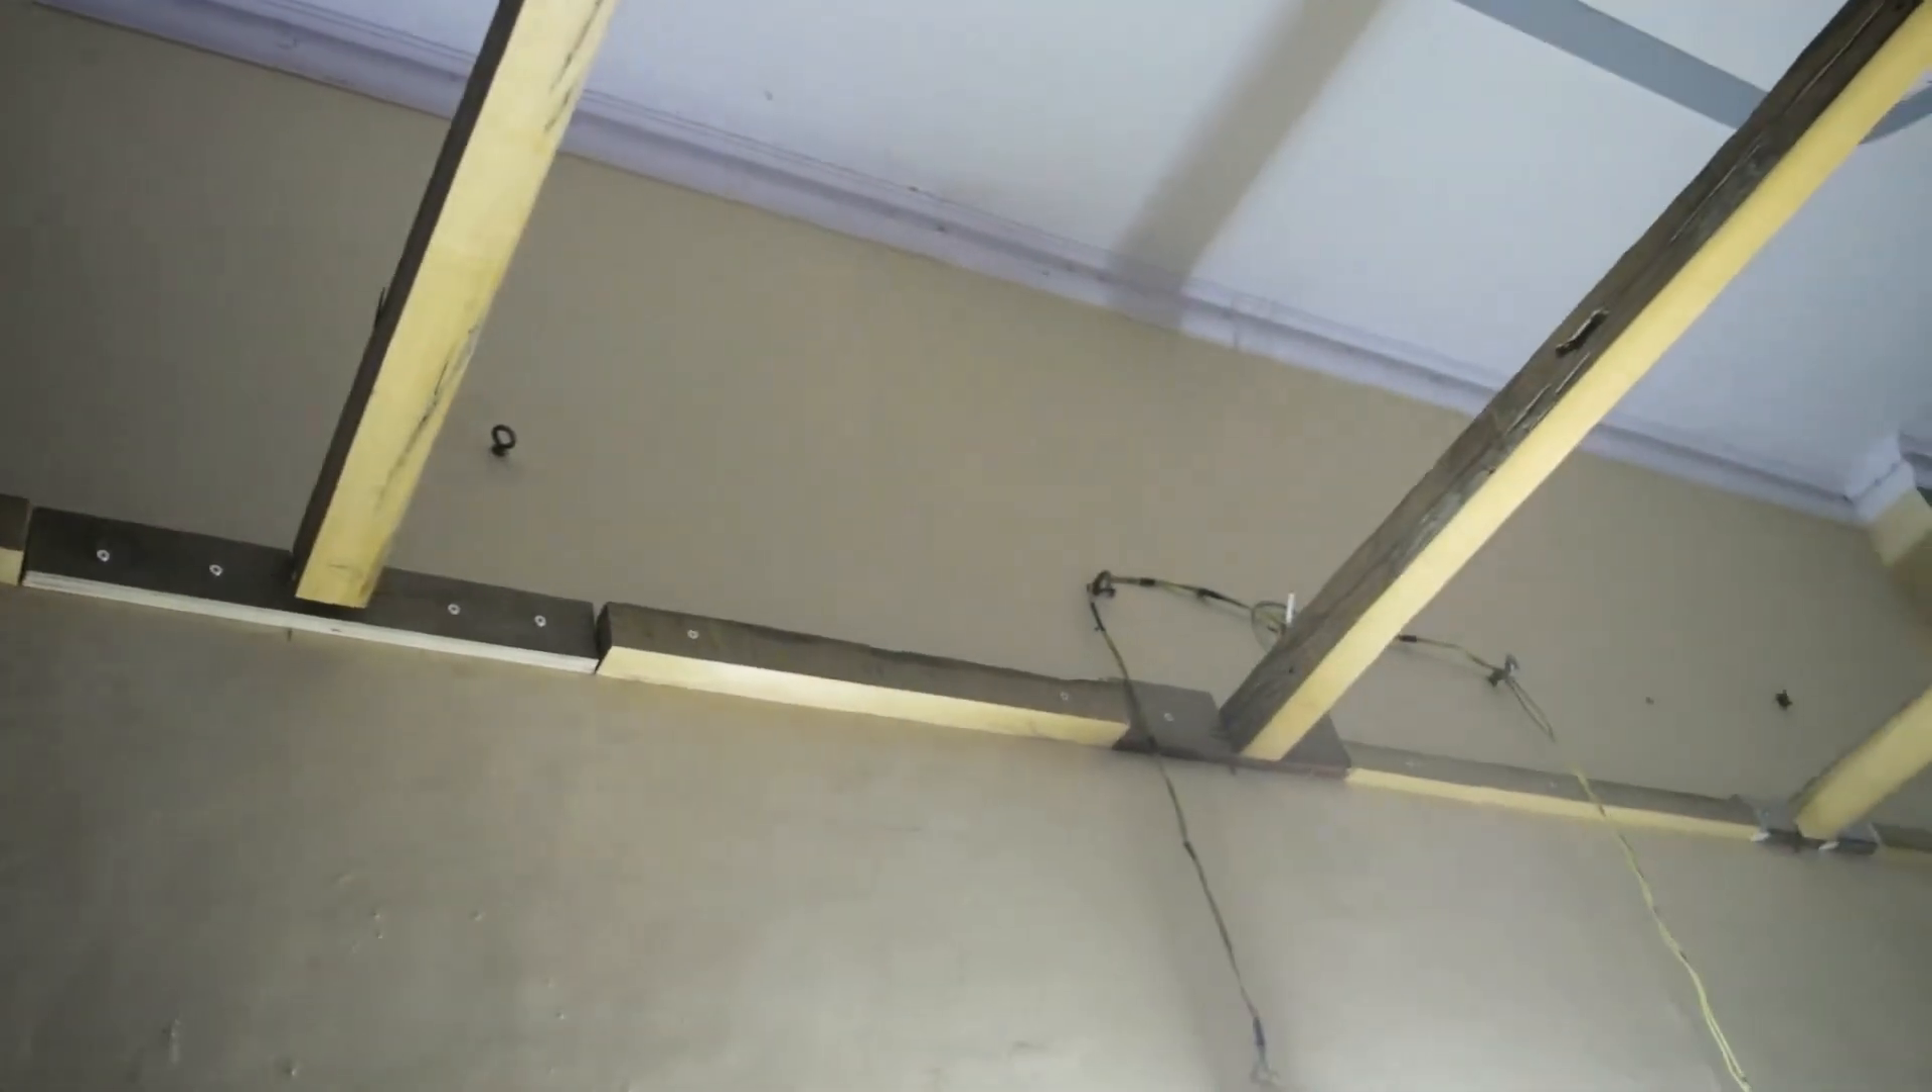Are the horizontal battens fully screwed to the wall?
Yes.